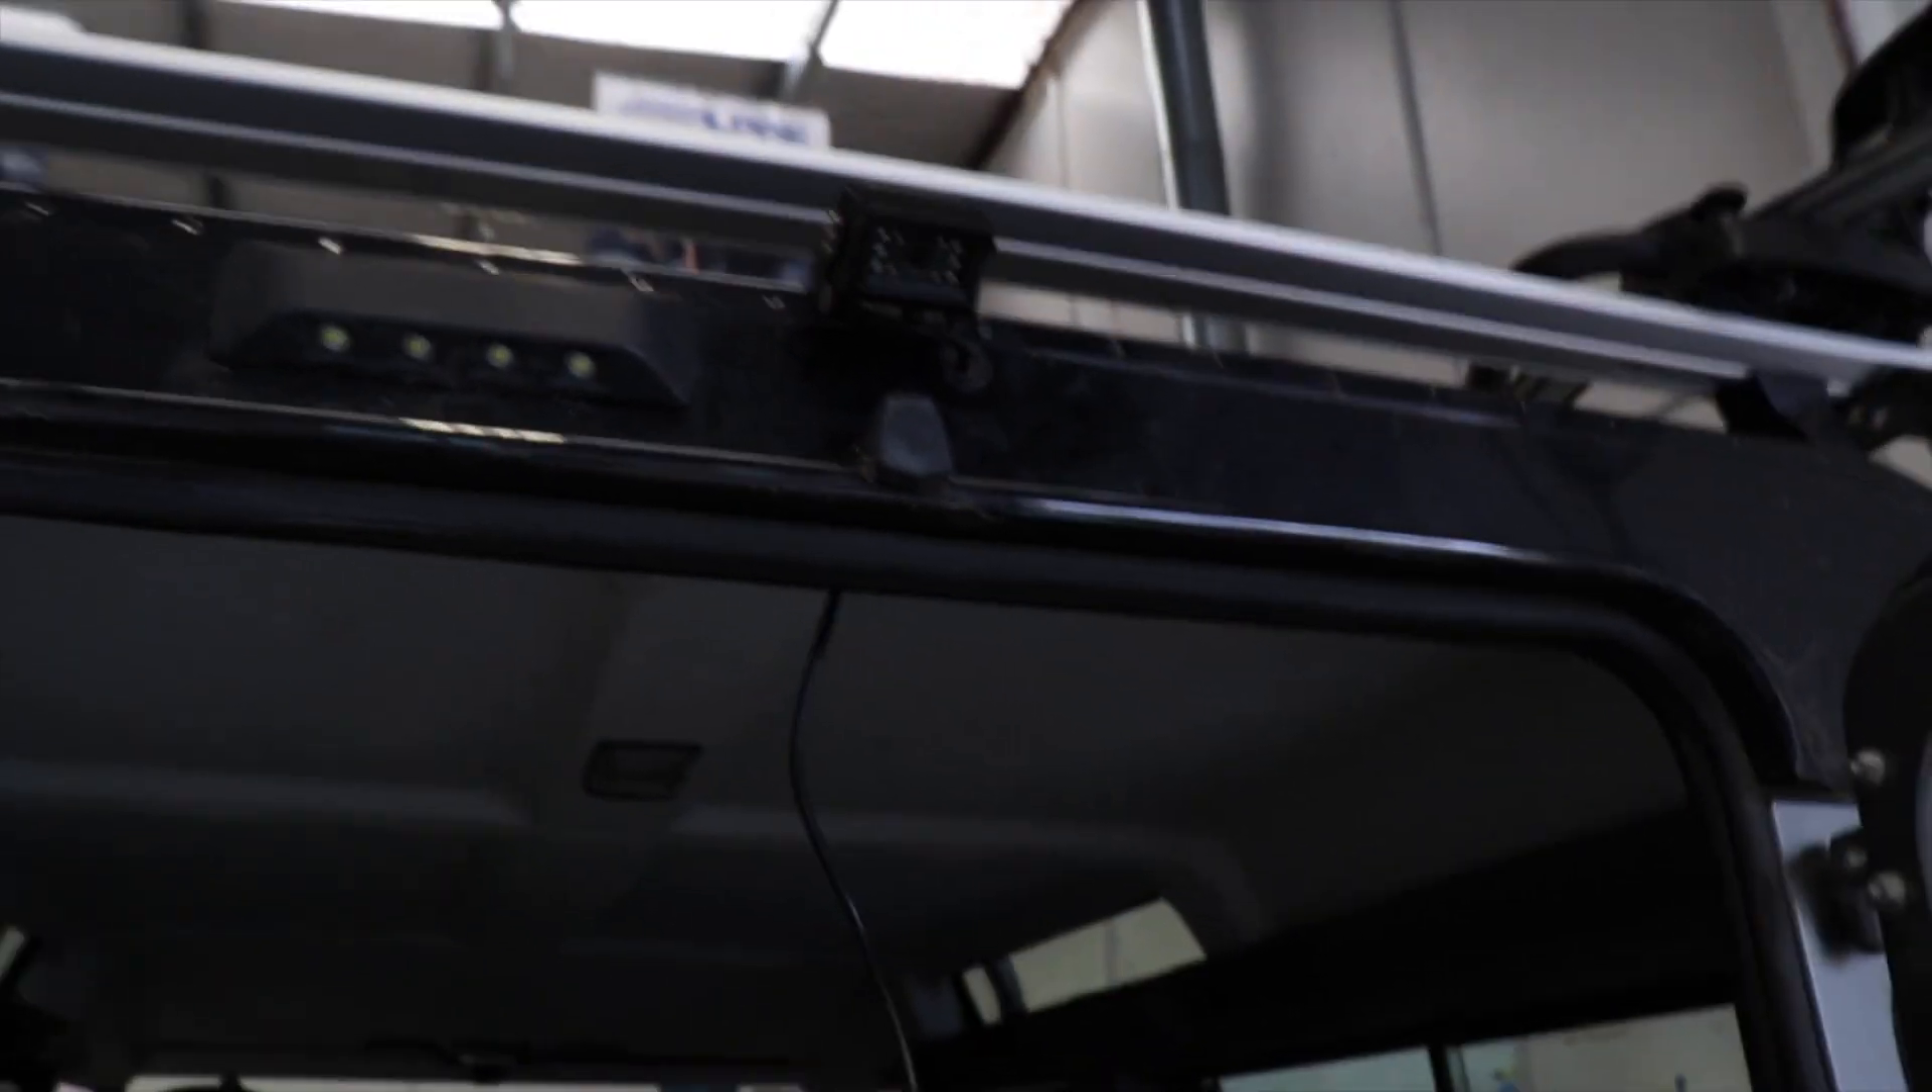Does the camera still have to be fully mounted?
No.